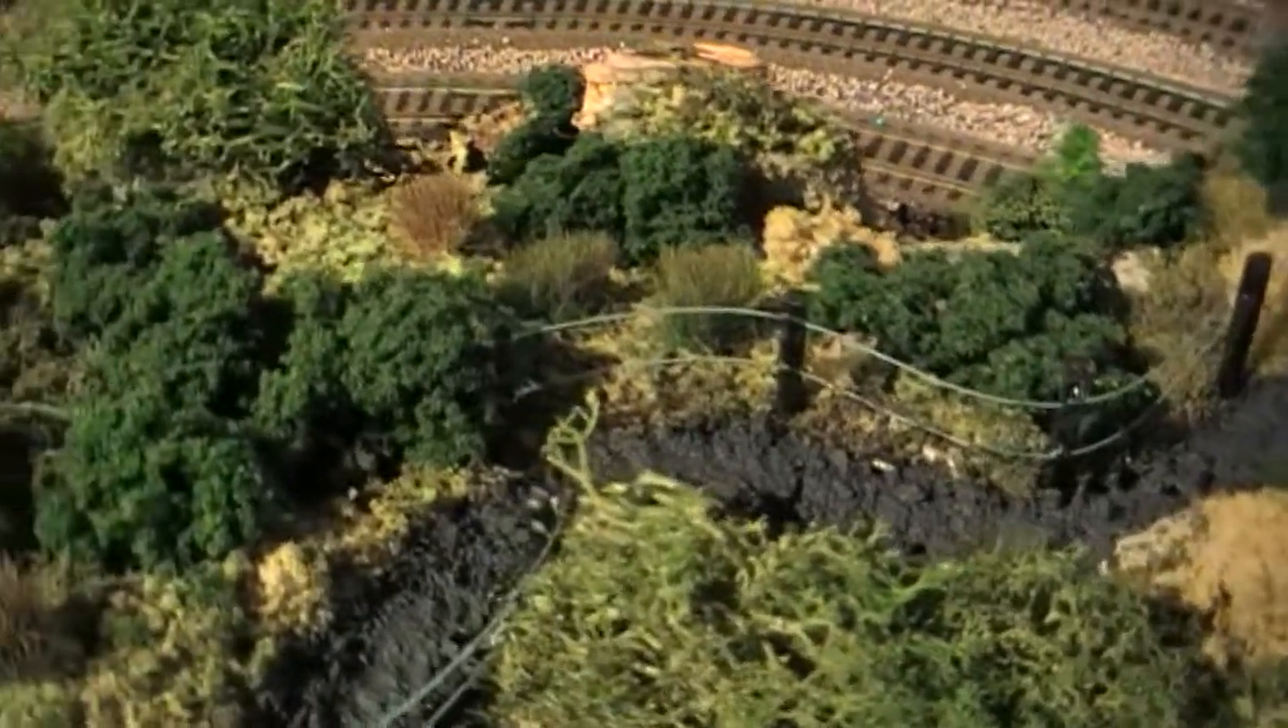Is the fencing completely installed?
Yes.